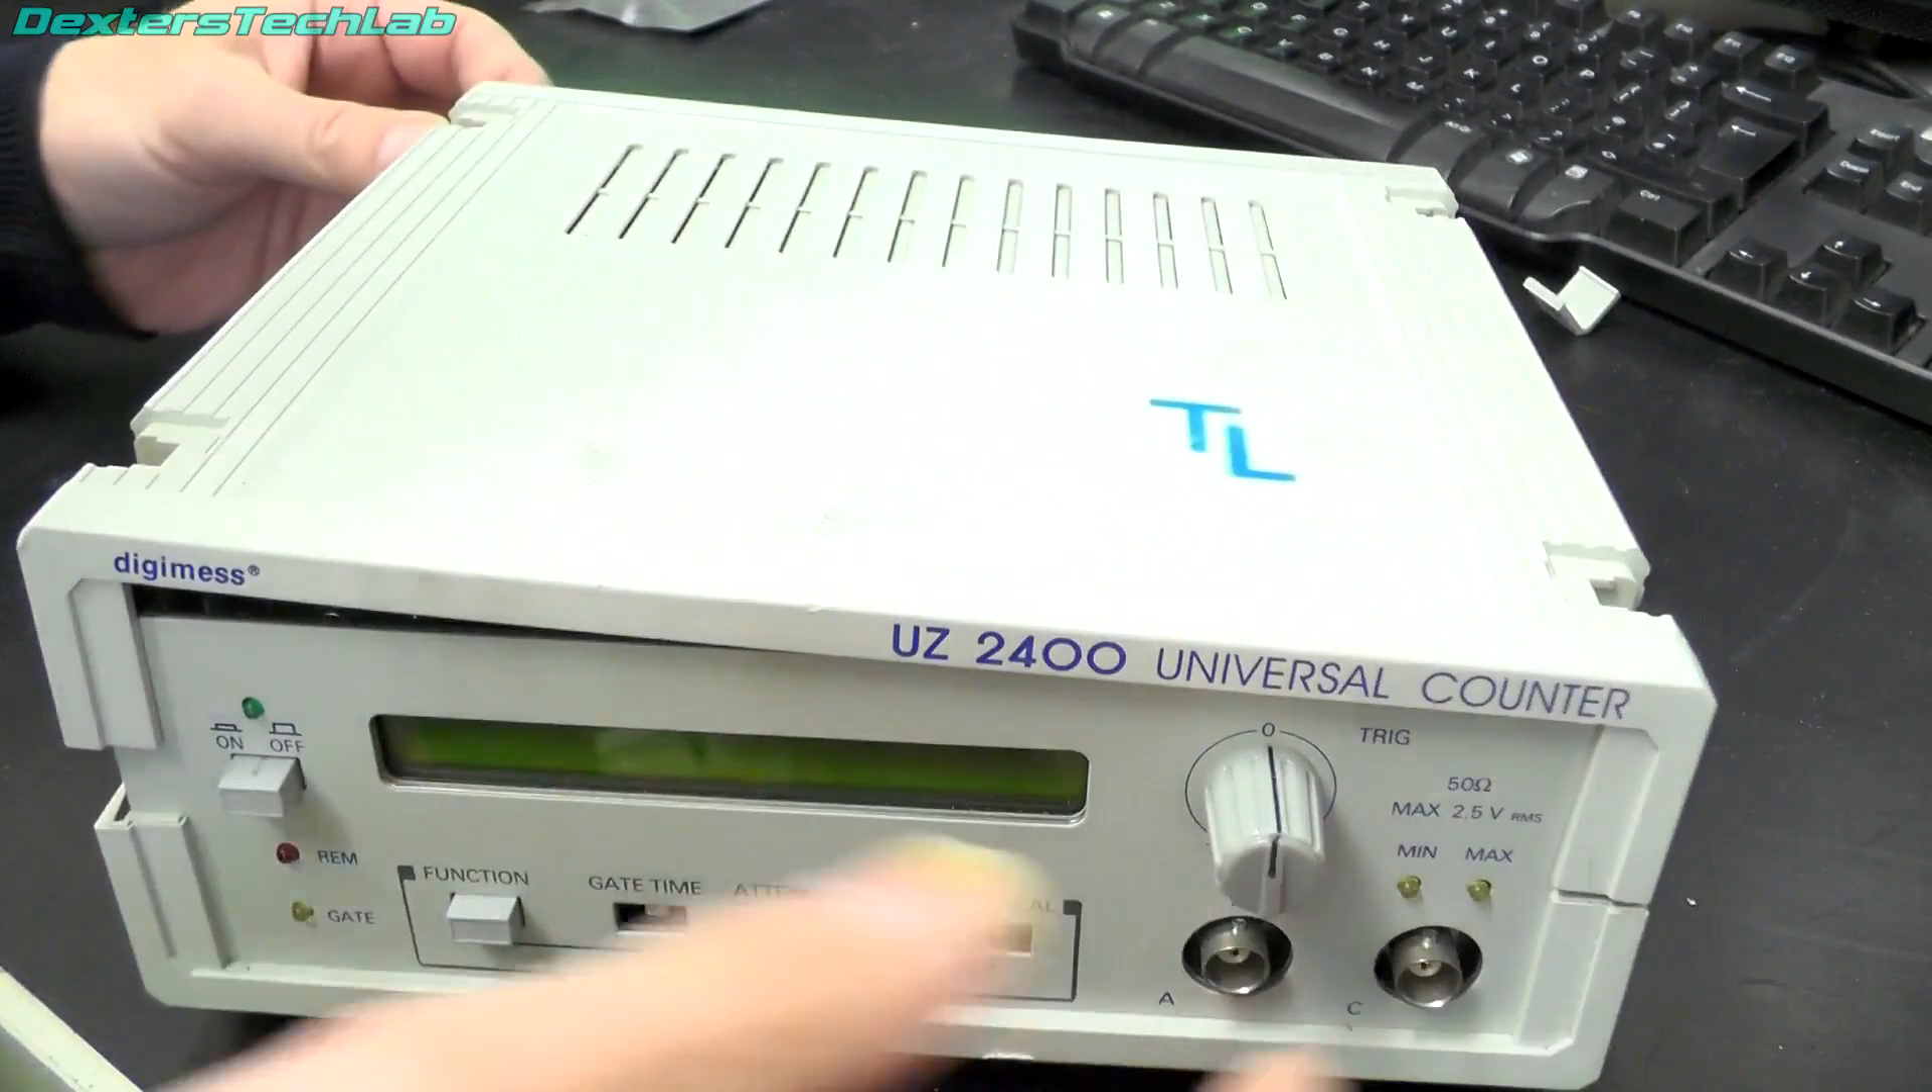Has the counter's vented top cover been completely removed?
No.